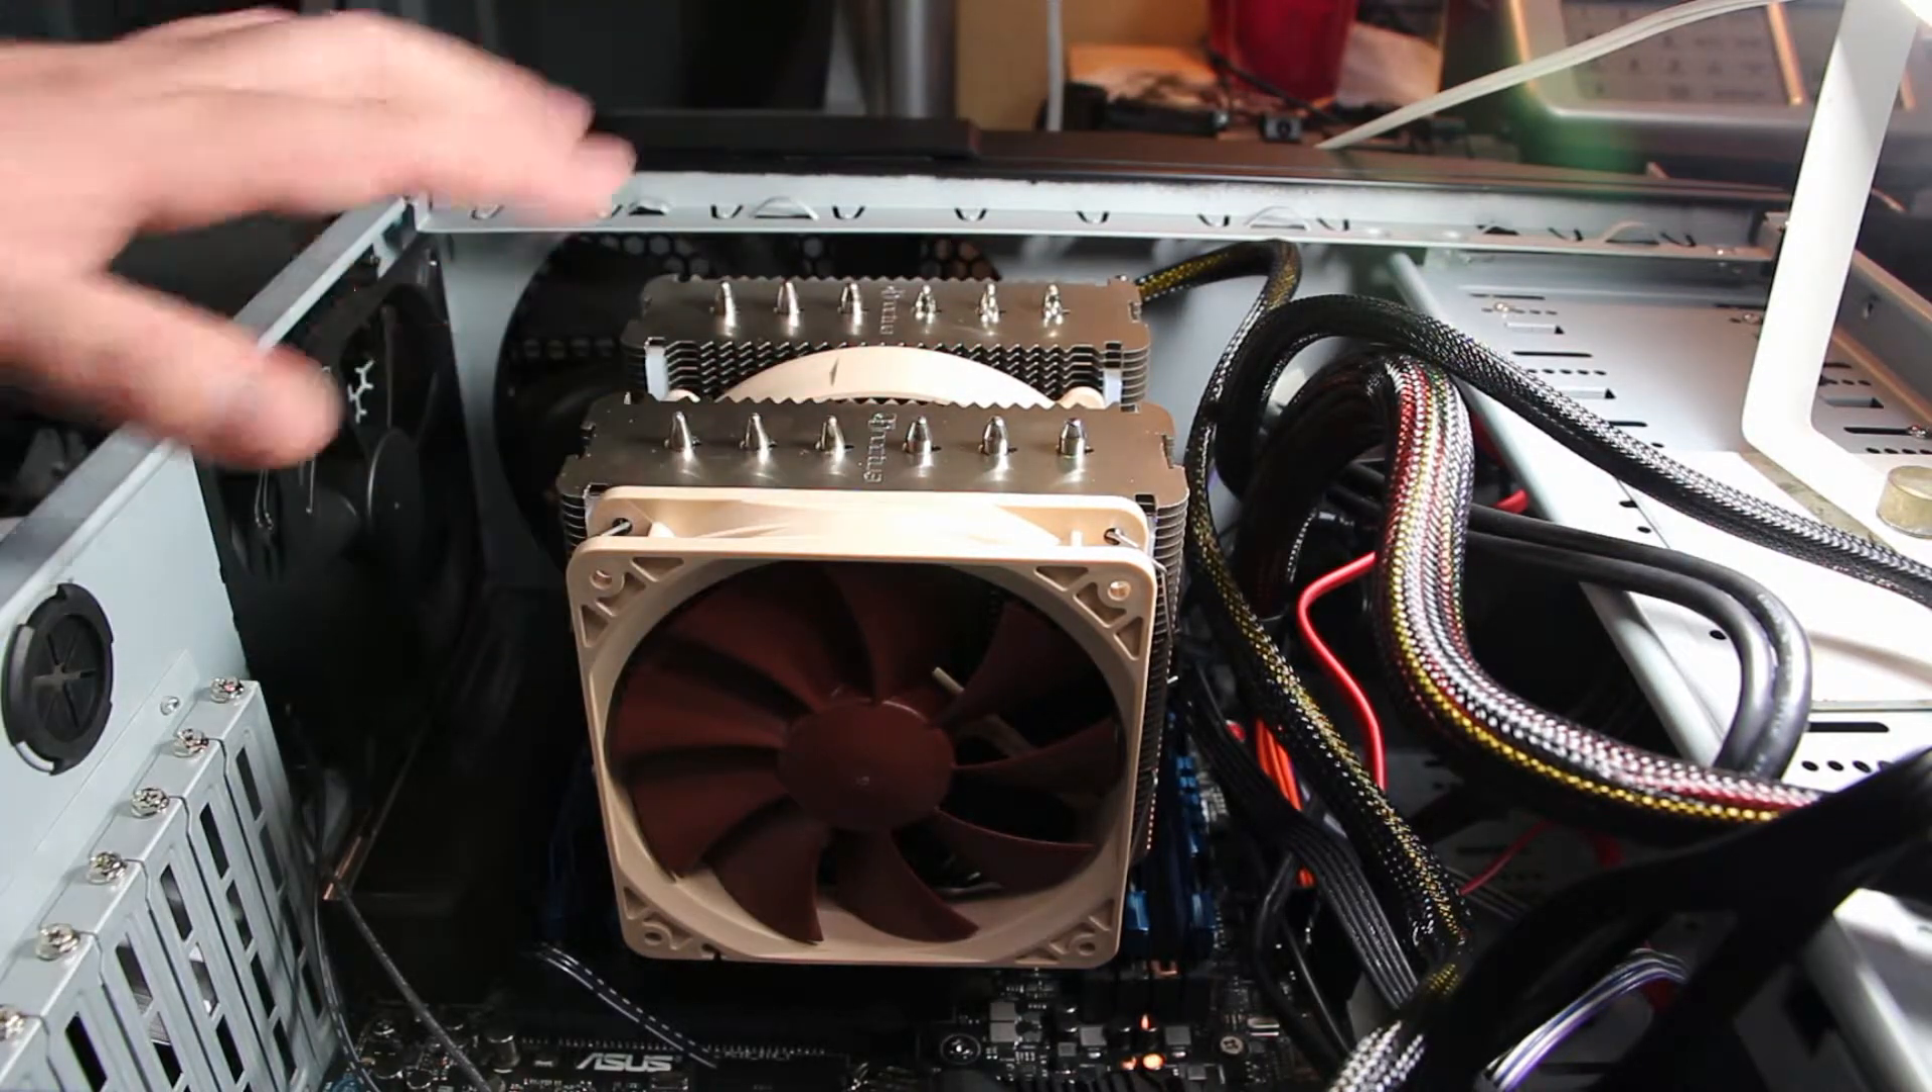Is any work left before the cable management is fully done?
Yes.